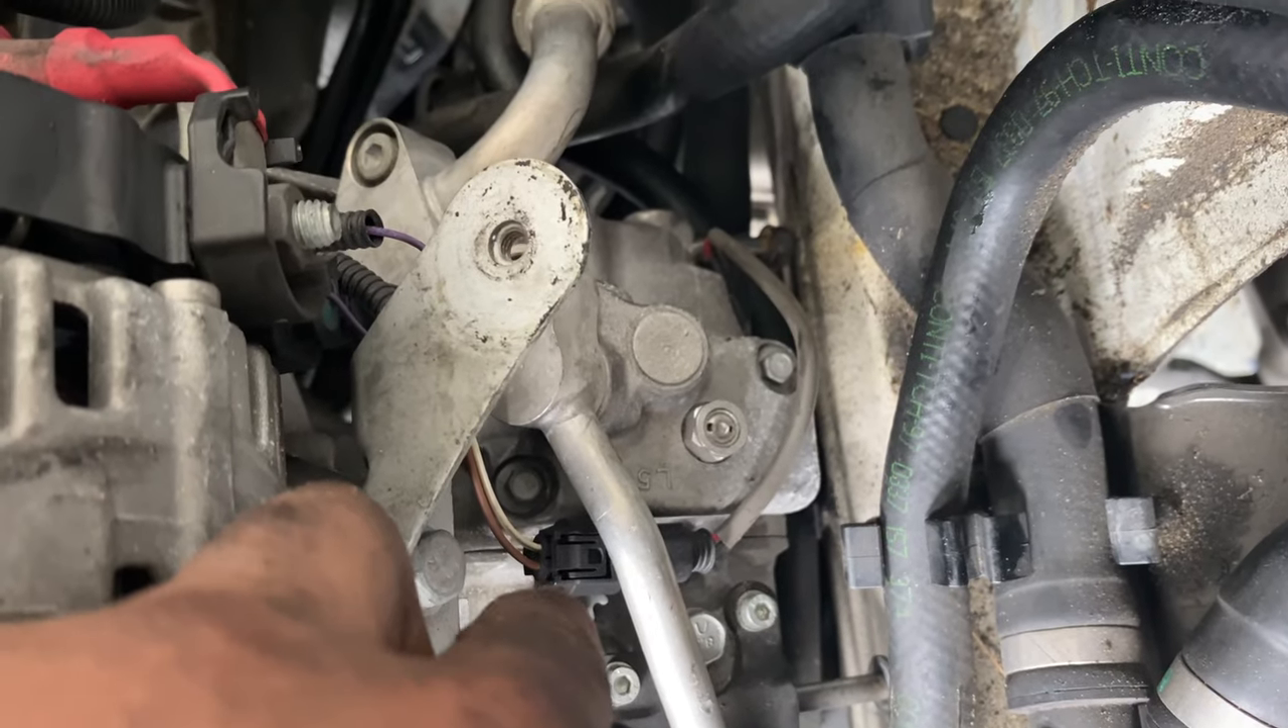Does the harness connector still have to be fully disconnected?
Yes.